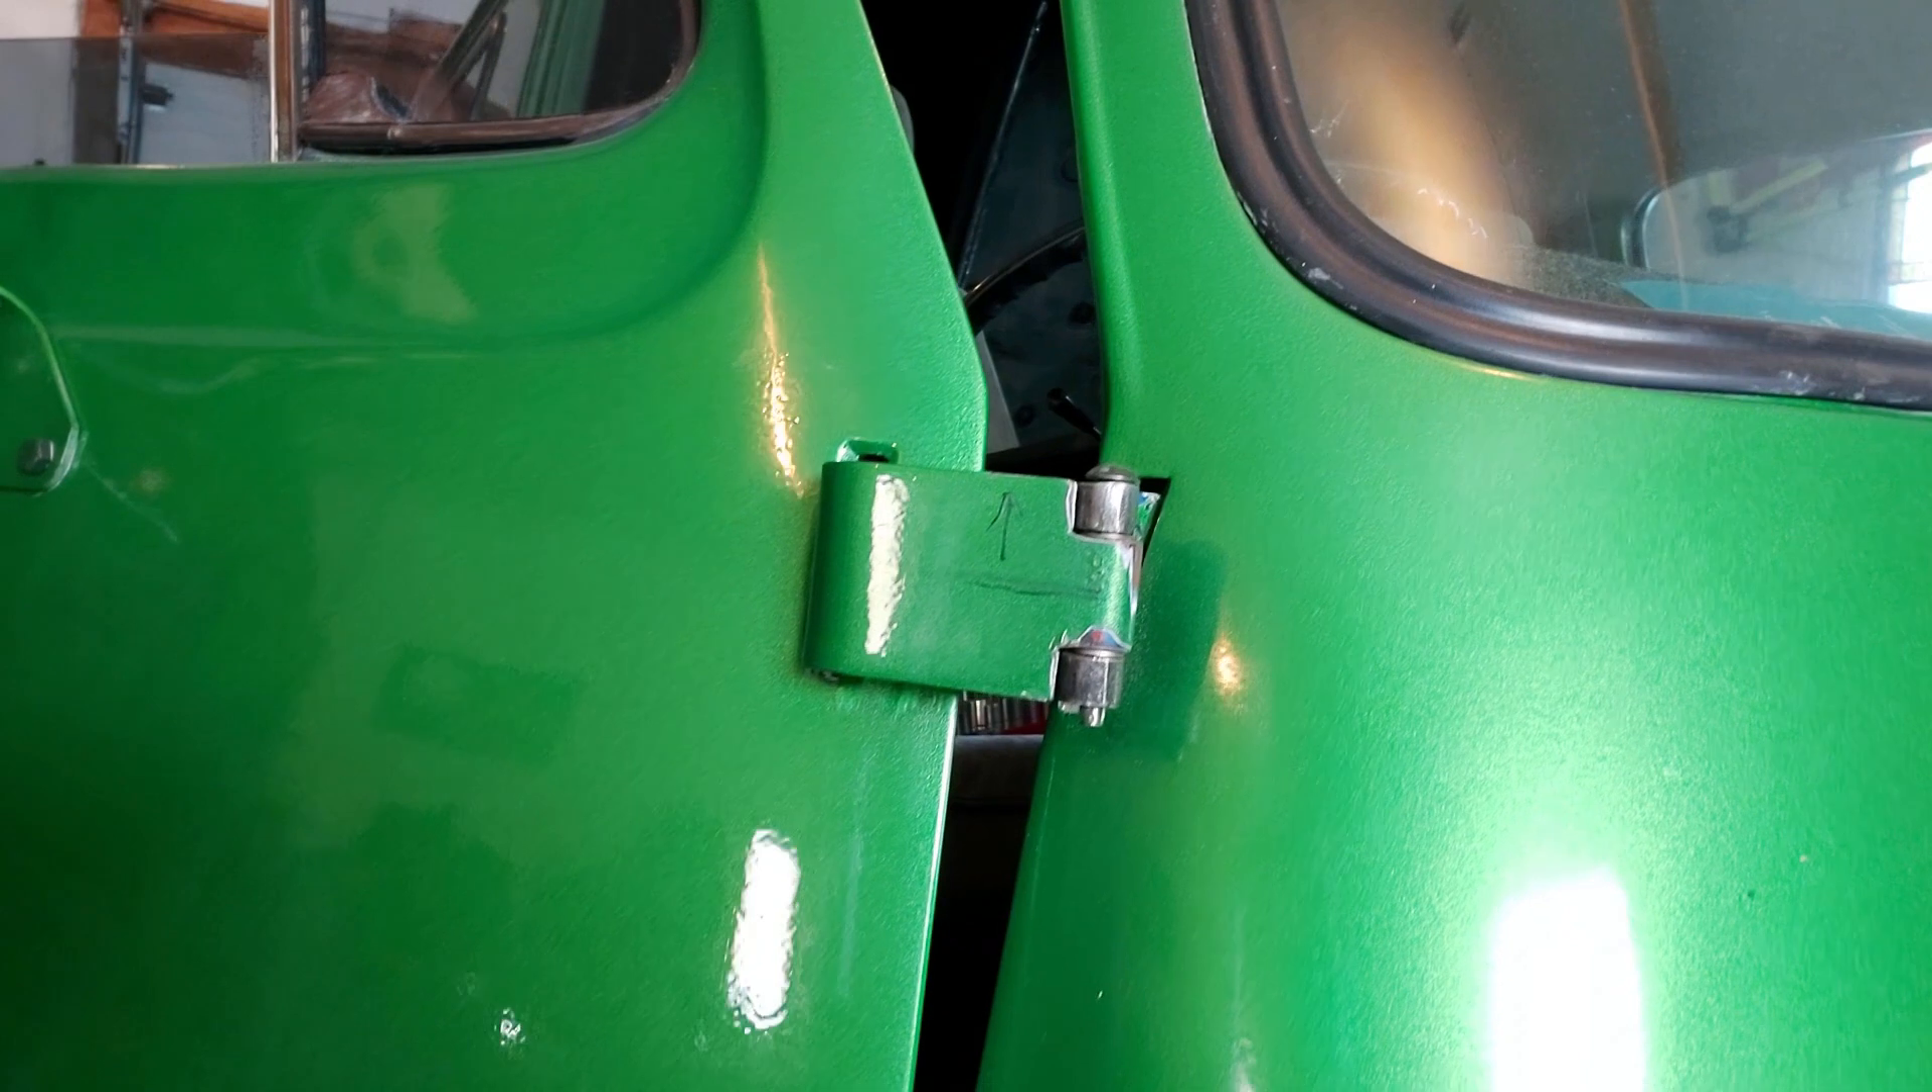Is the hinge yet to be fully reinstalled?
No.